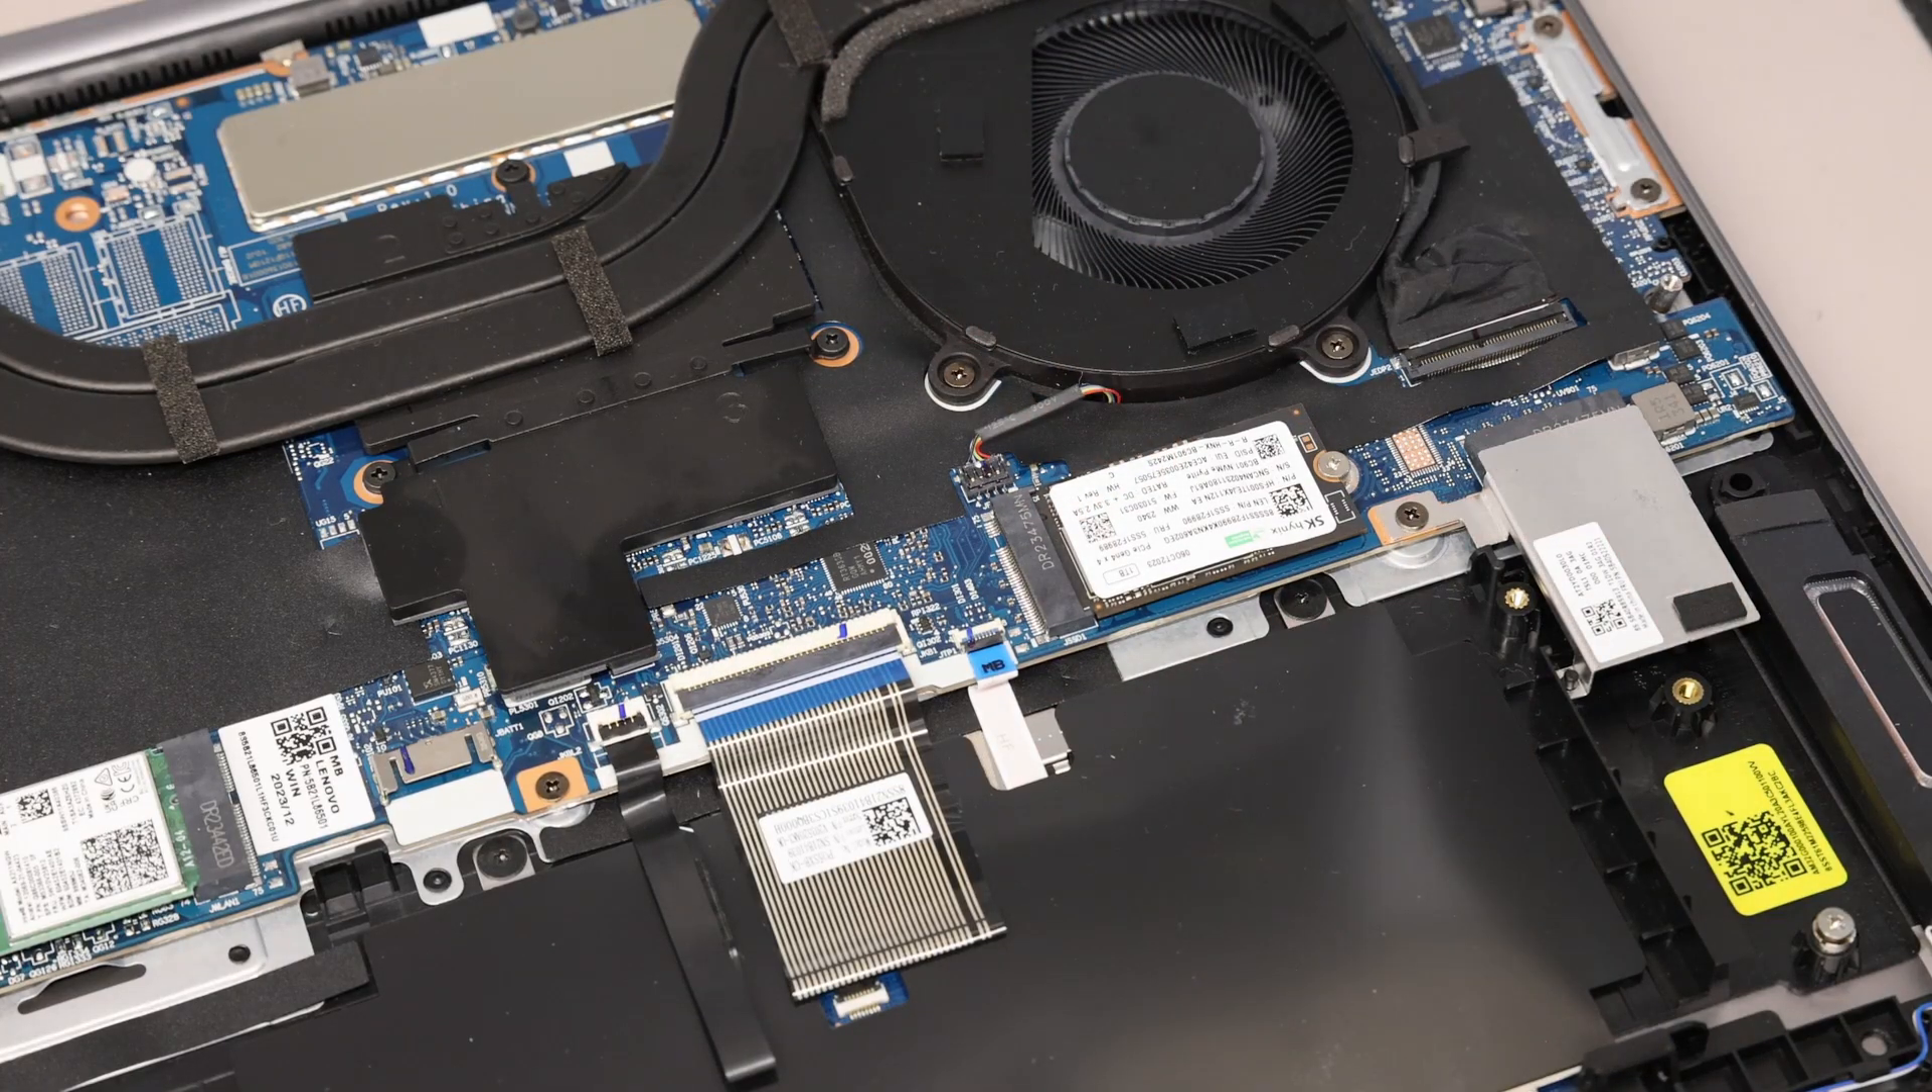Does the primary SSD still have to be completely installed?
No.